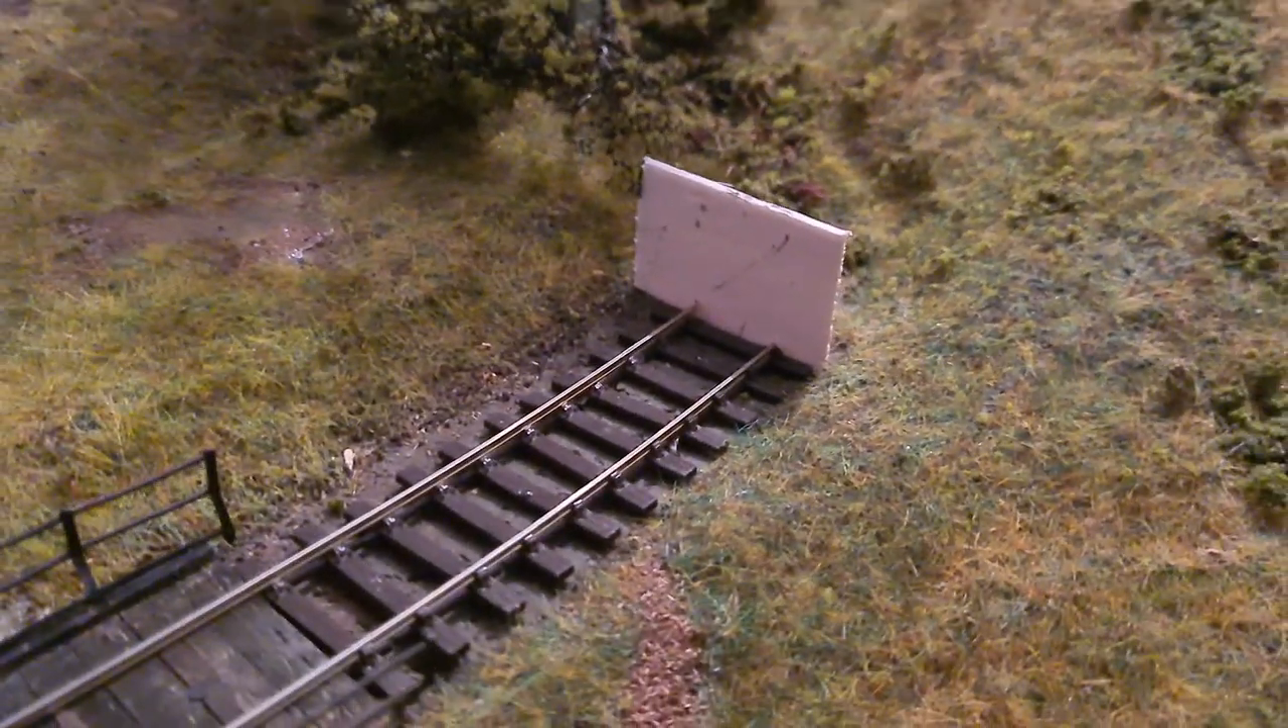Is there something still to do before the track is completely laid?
No.